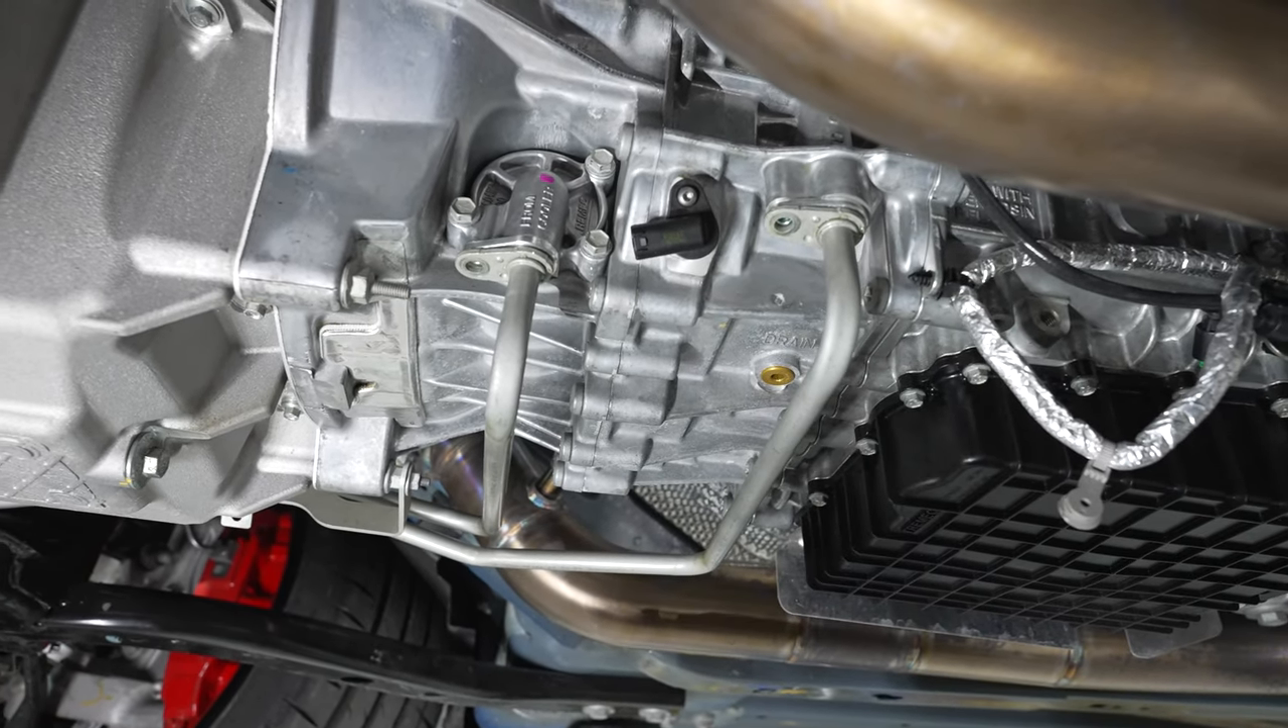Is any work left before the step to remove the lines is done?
Yes.